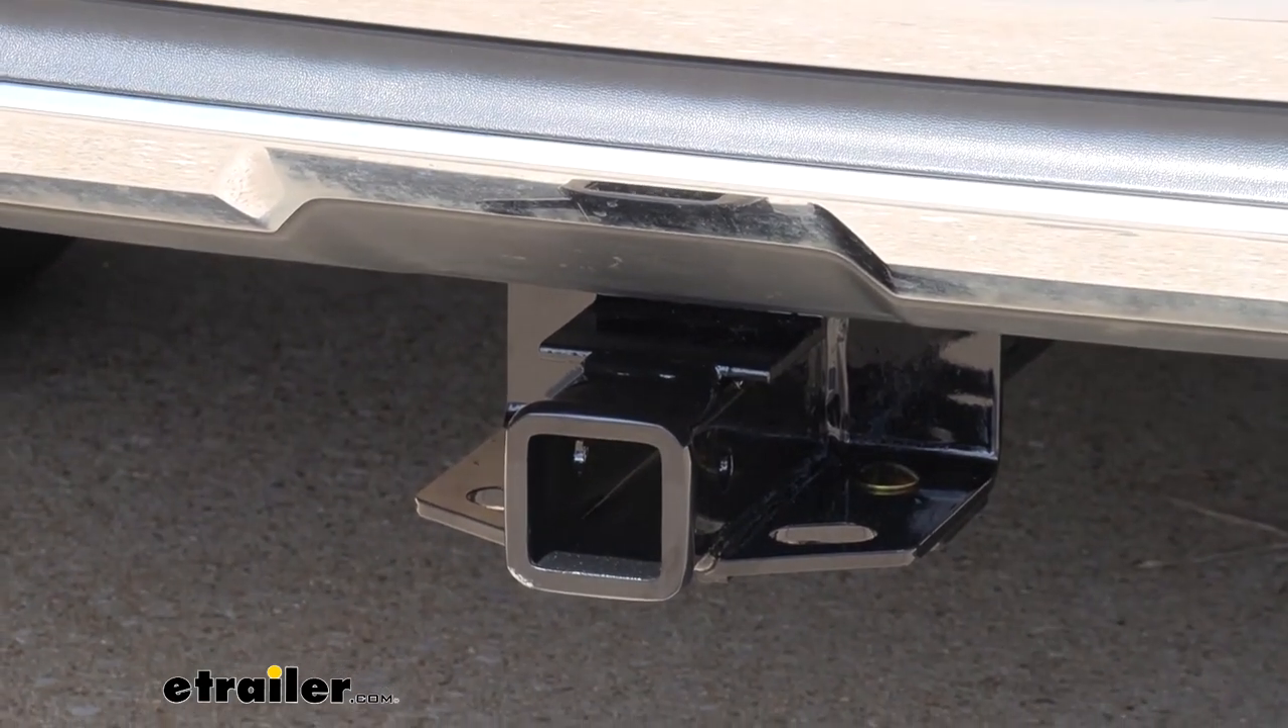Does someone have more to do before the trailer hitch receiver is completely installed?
No.